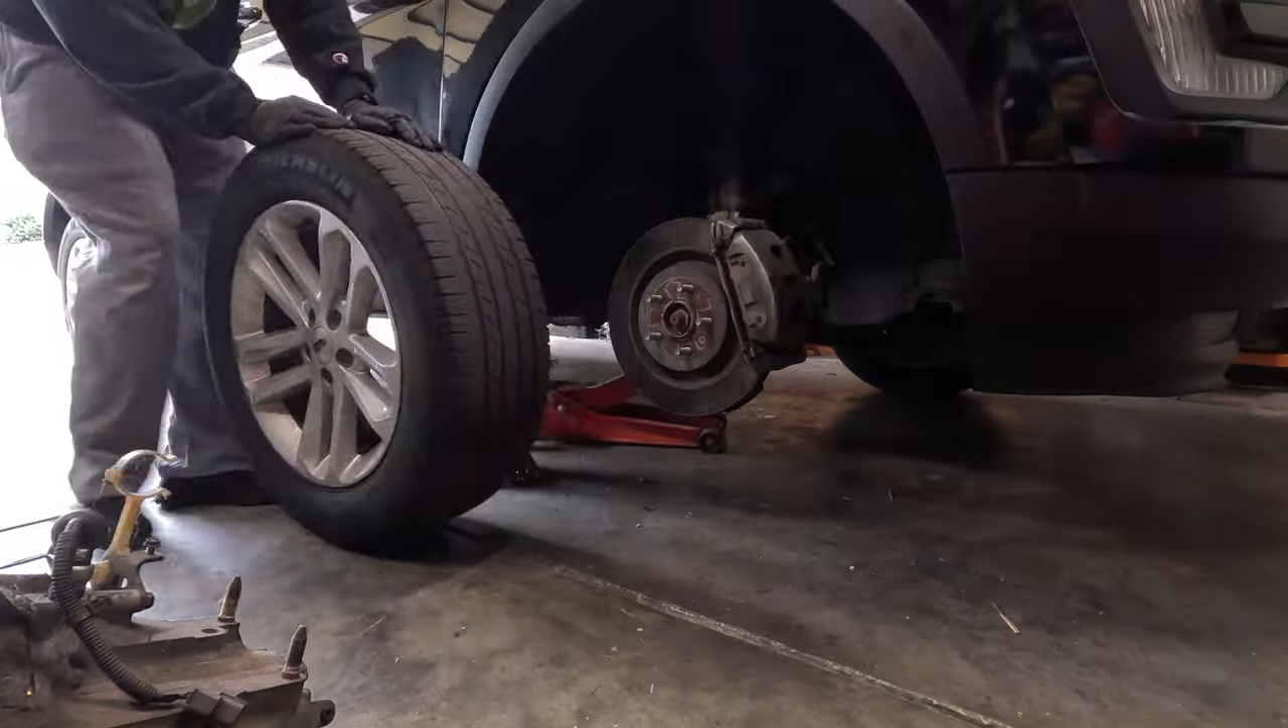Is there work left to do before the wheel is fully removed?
No.